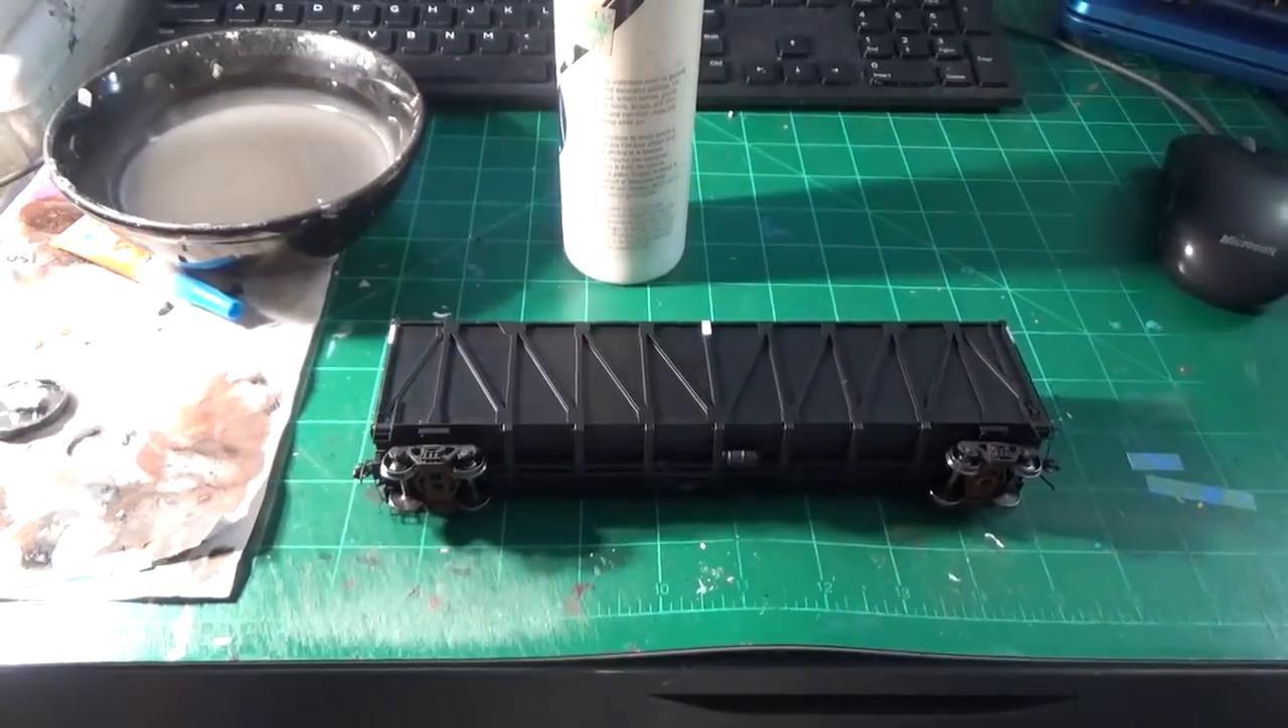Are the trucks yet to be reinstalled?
No.